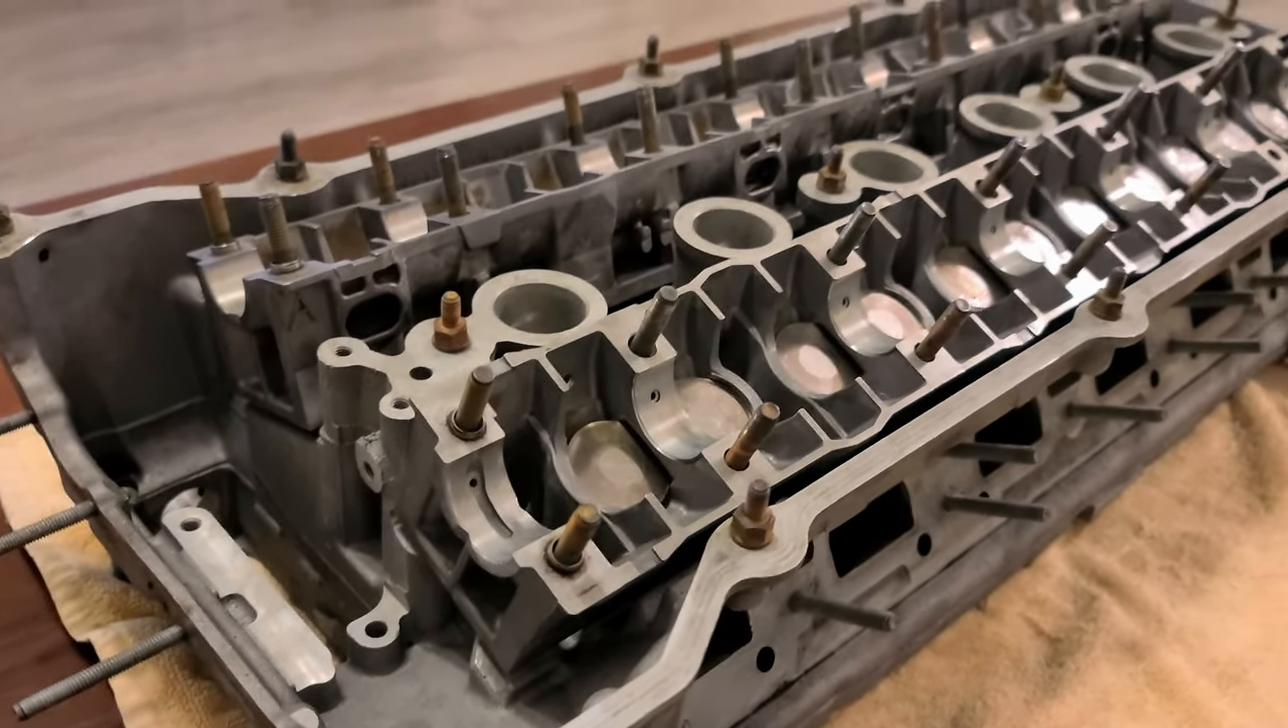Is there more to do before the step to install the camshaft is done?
Yes.